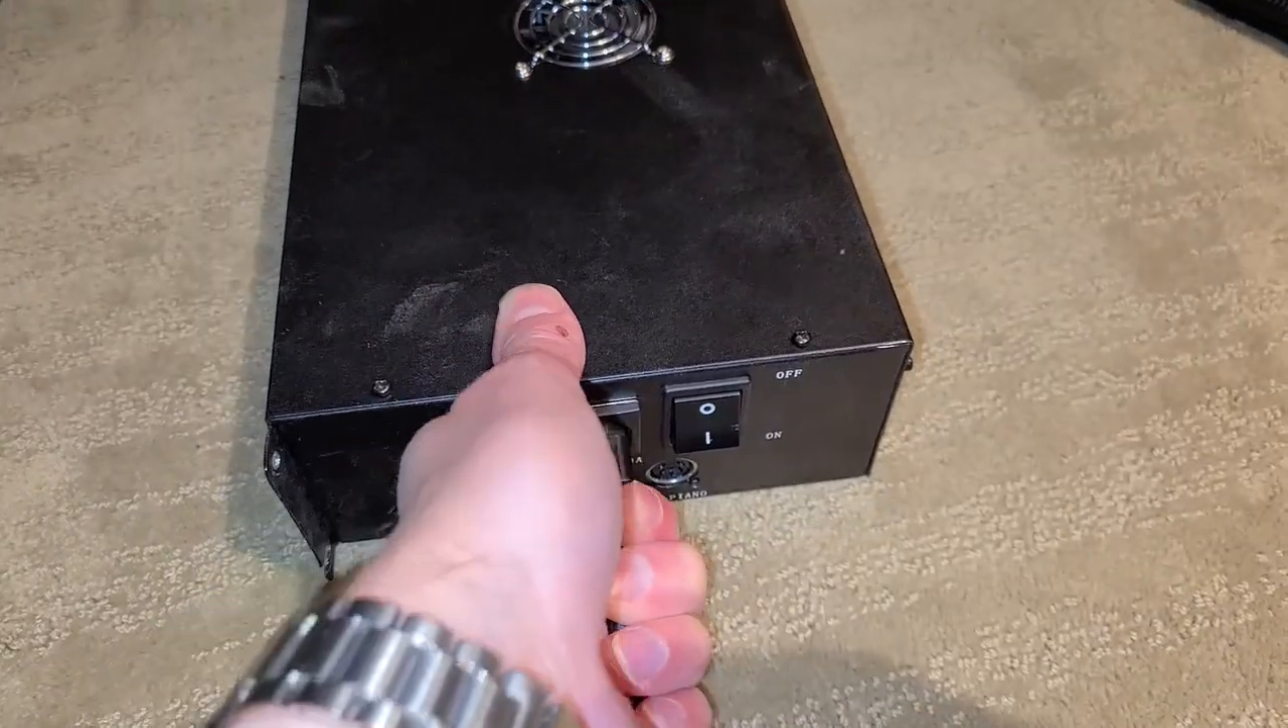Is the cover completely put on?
Yes.